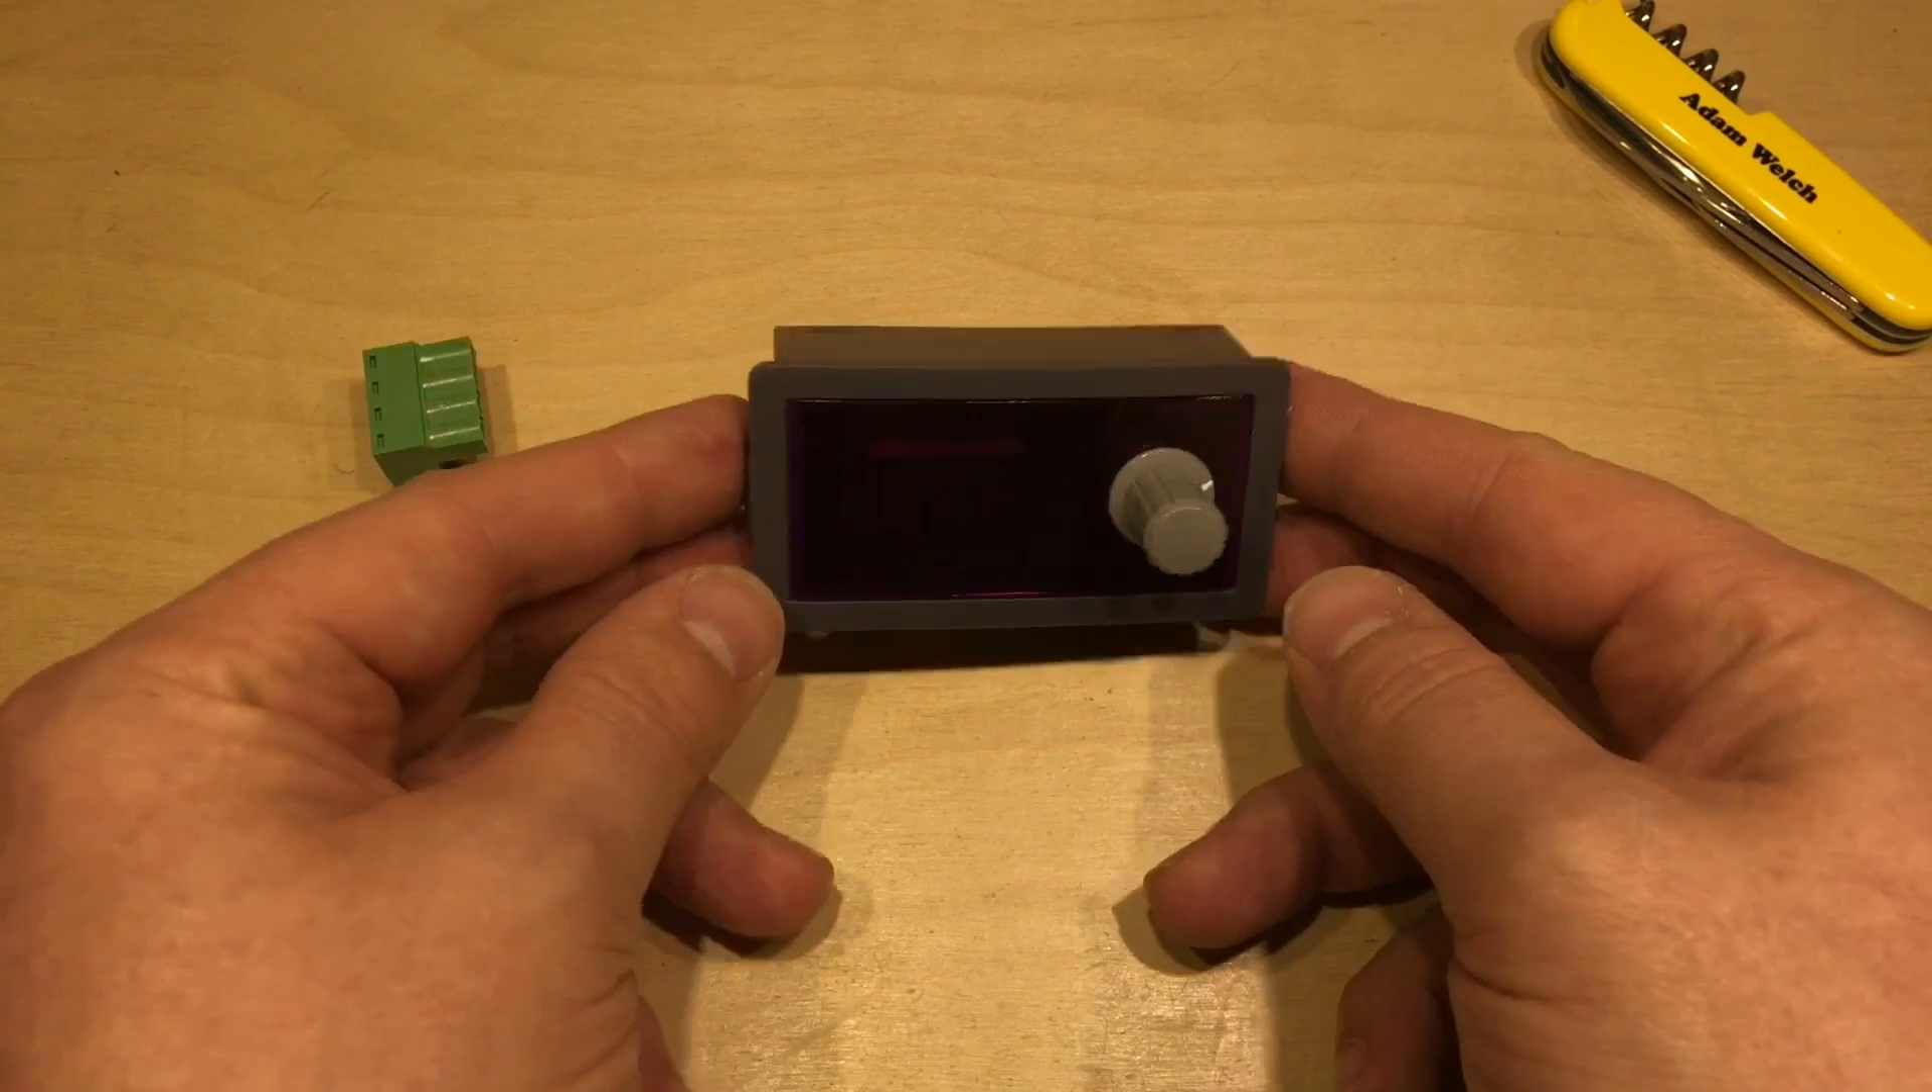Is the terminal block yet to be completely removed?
No.